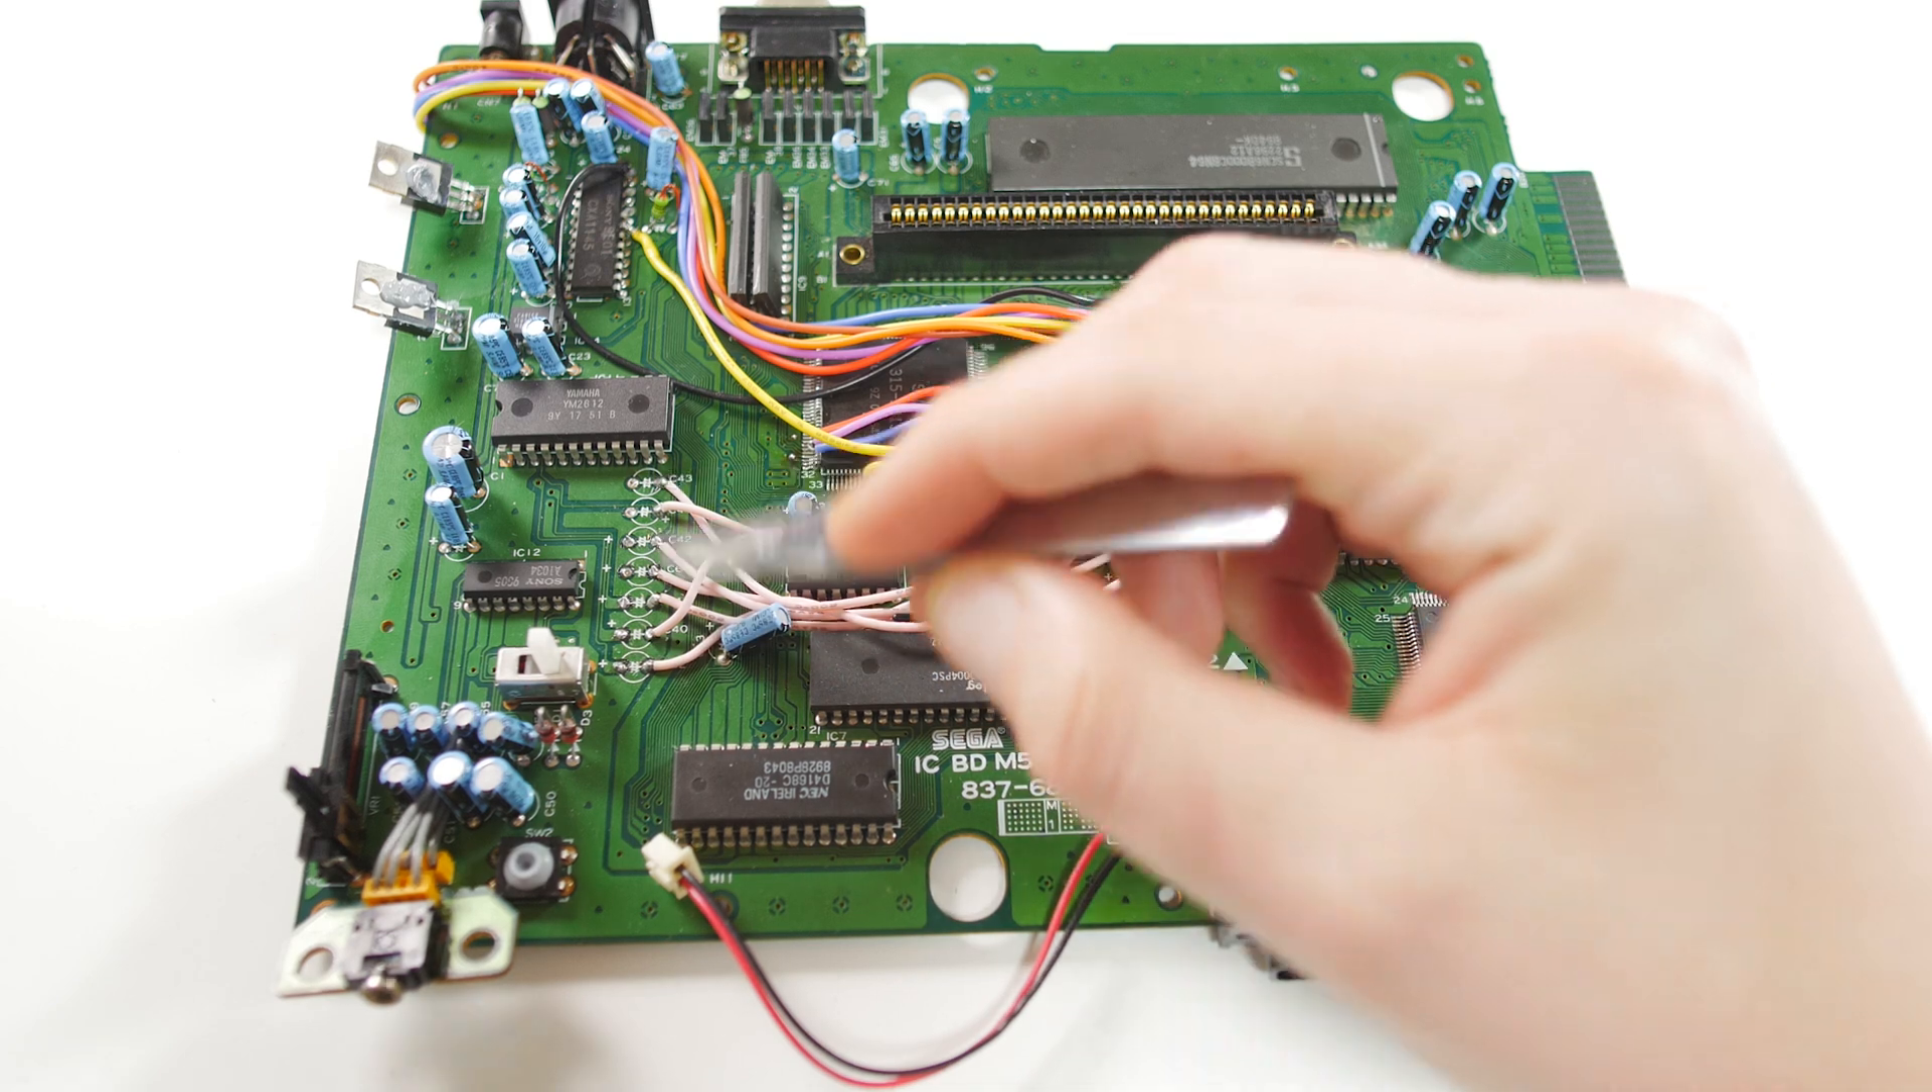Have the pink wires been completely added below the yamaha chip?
Yes.